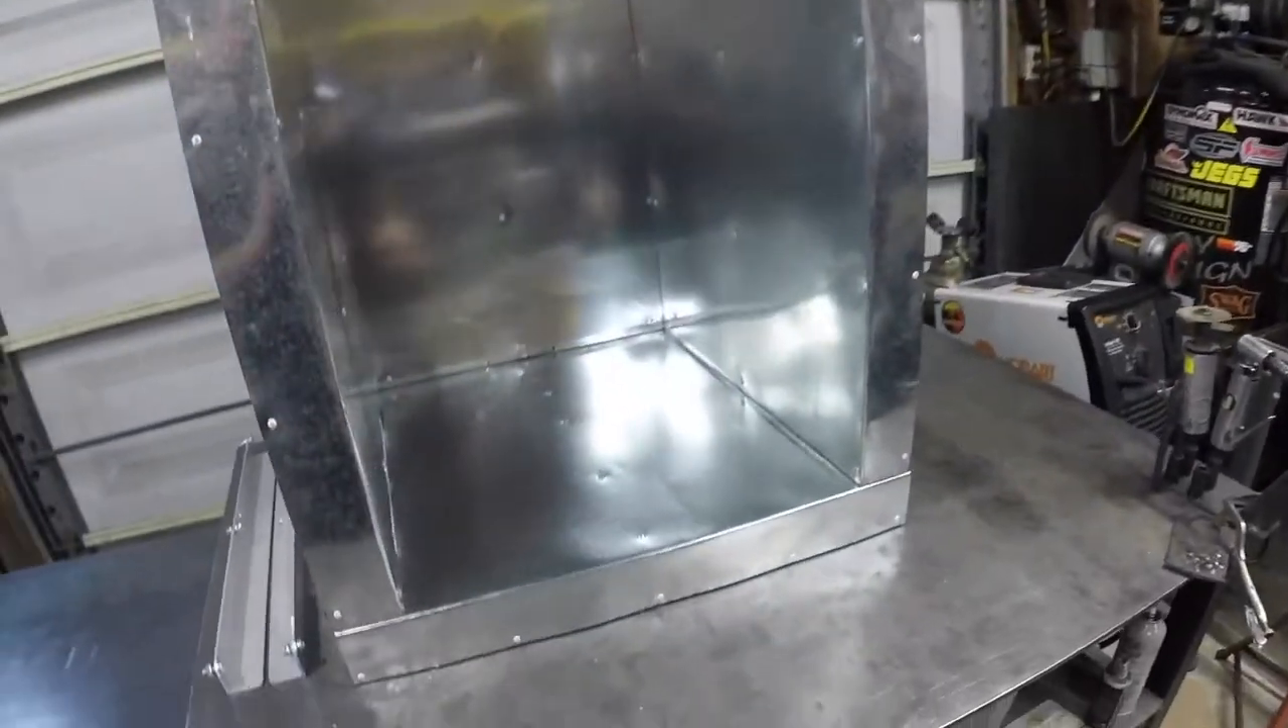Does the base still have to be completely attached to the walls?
No.